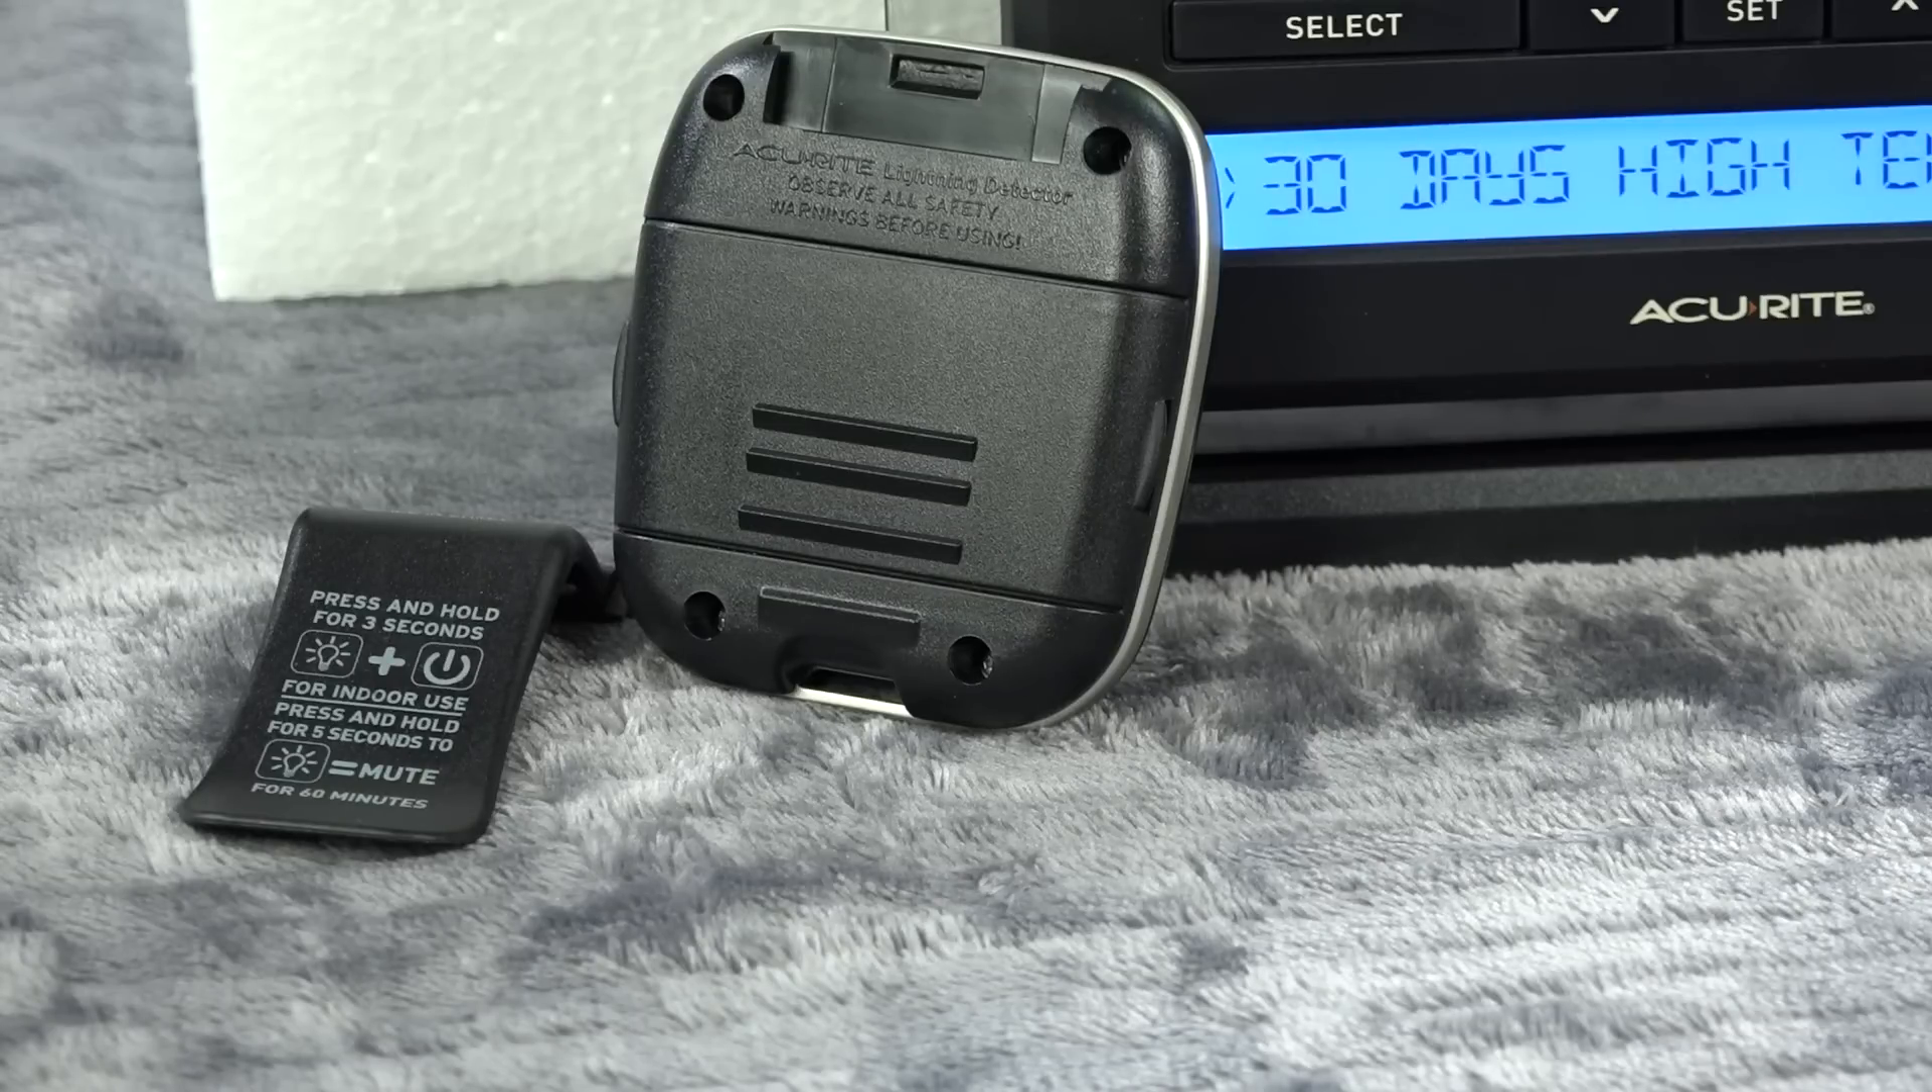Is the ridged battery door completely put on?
Yes.